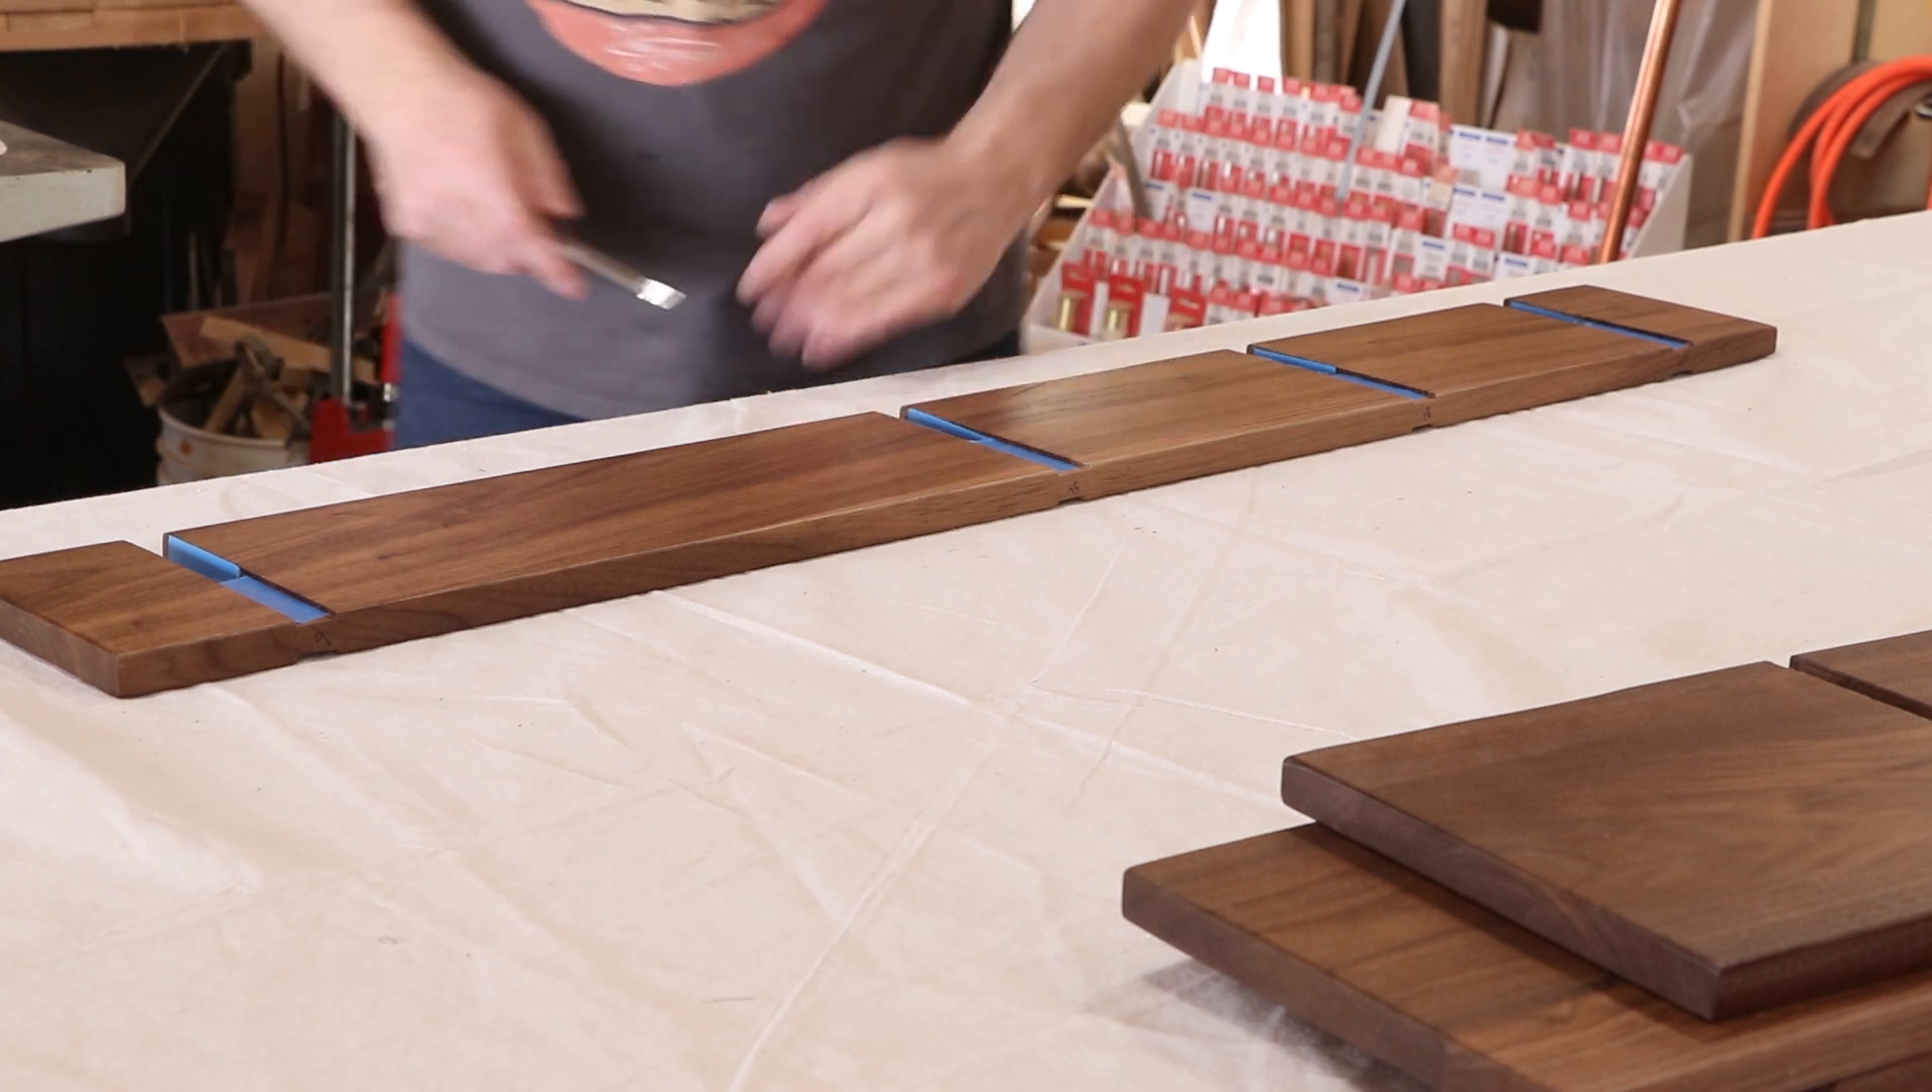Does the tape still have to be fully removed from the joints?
Yes.